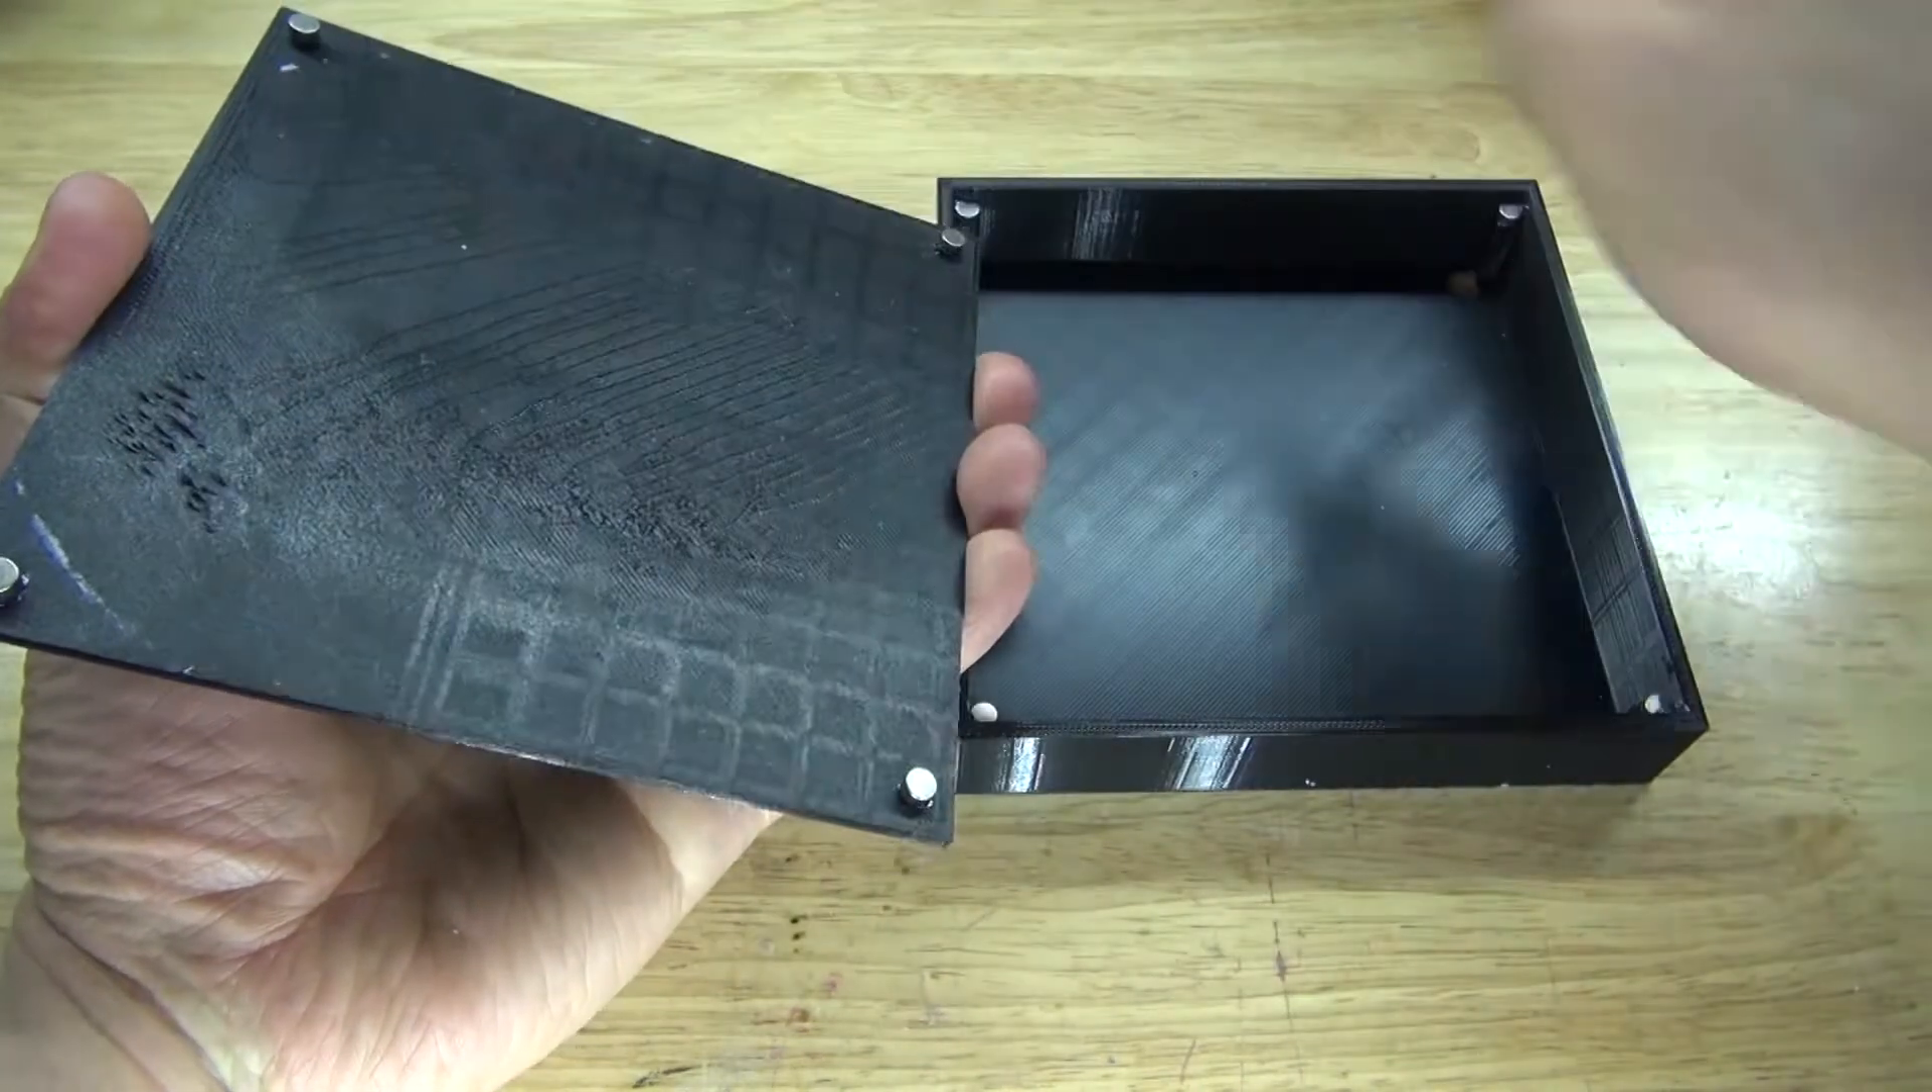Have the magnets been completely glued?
Yes.